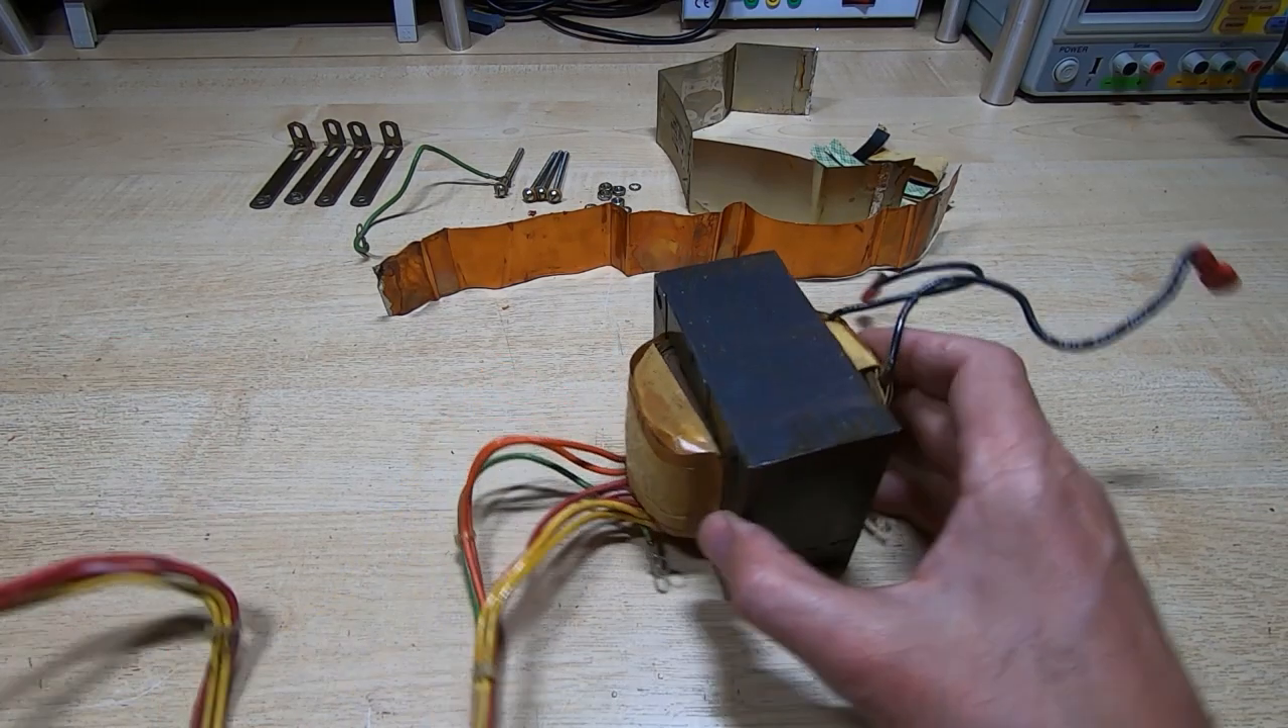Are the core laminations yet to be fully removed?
Yes.